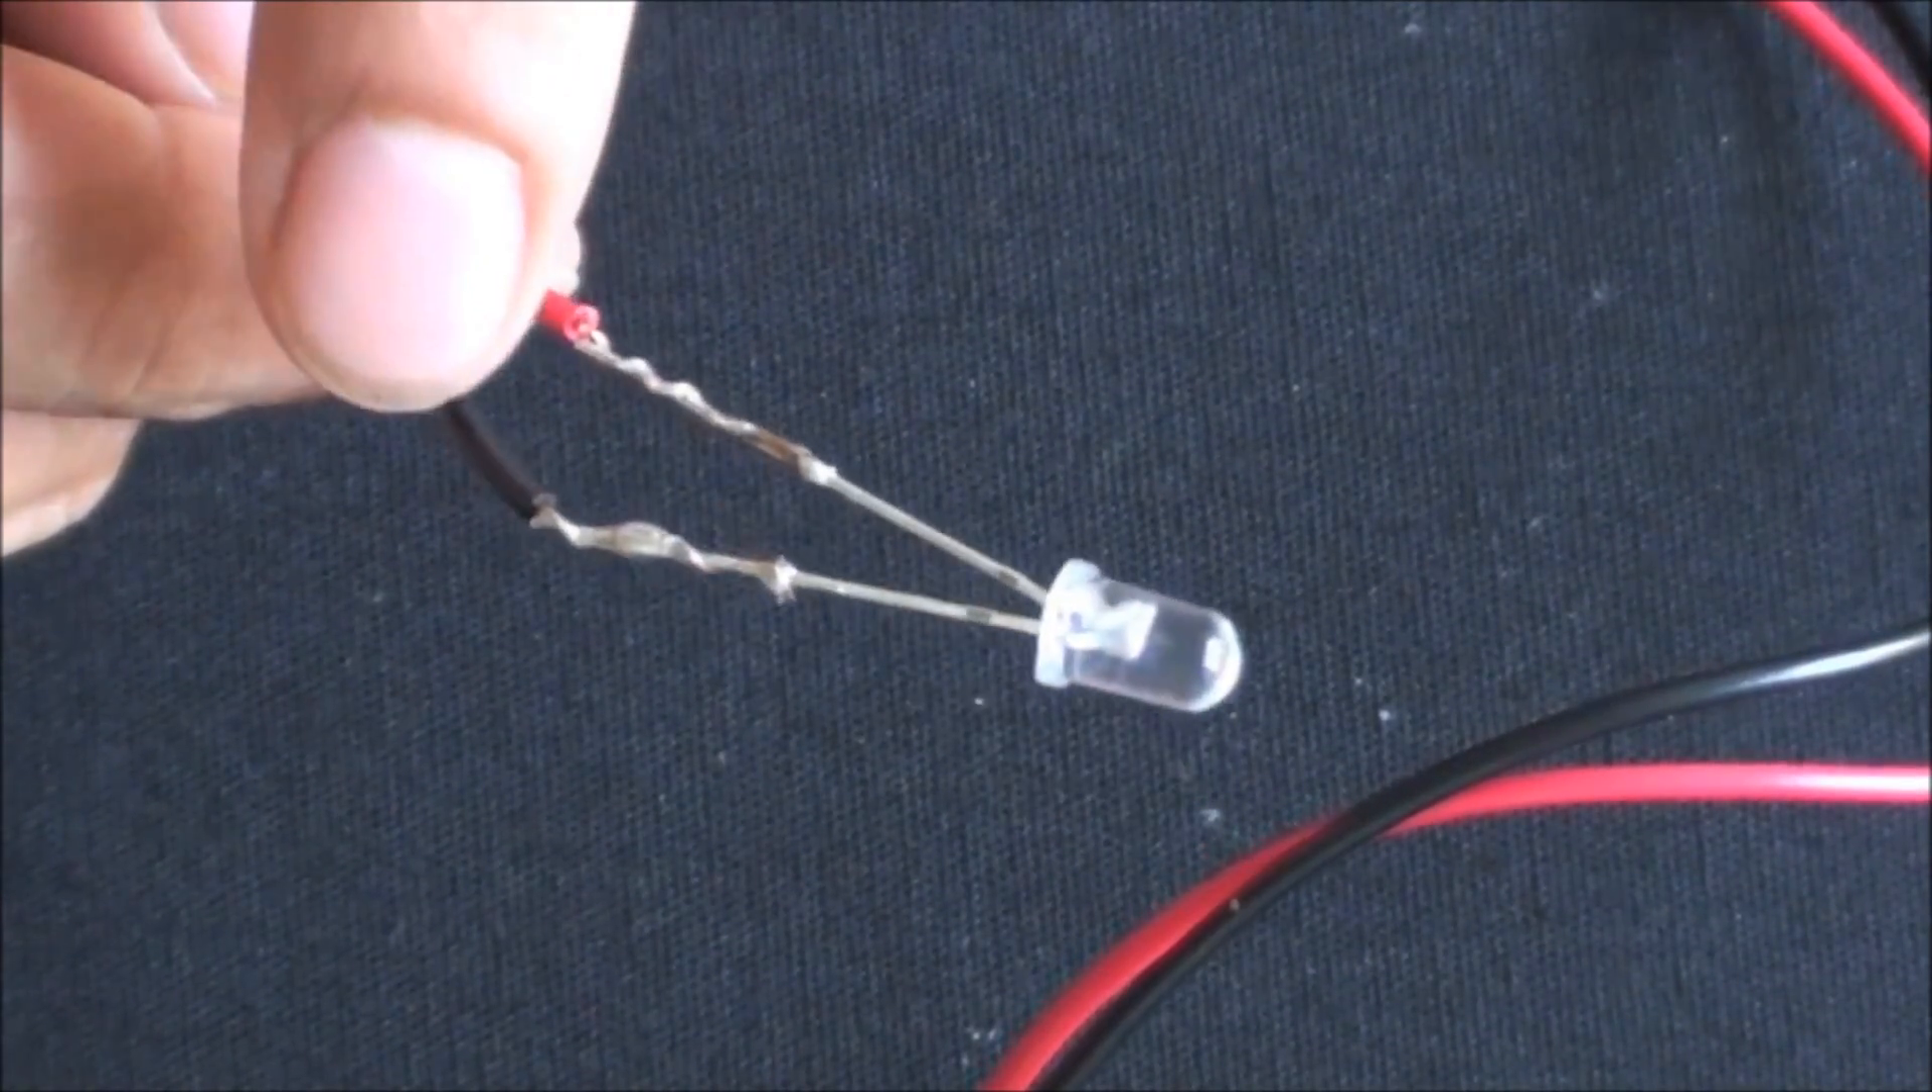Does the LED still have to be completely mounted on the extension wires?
No.